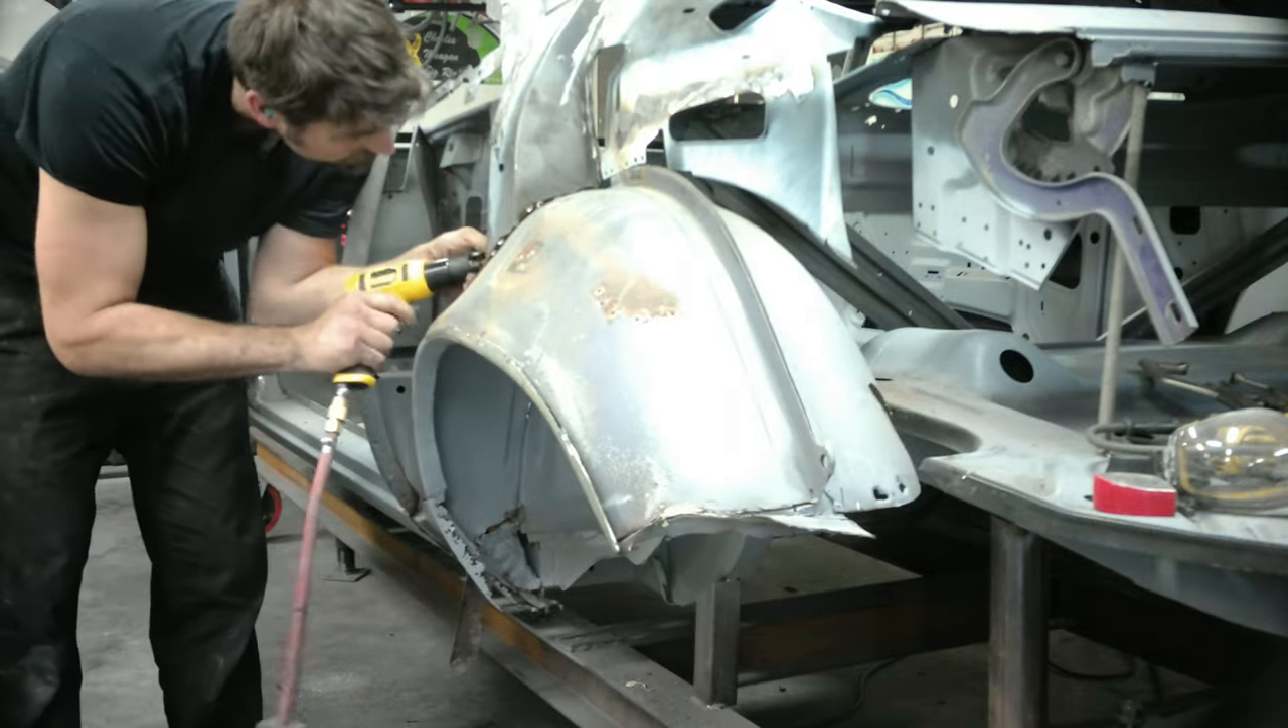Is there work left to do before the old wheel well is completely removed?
Yes.